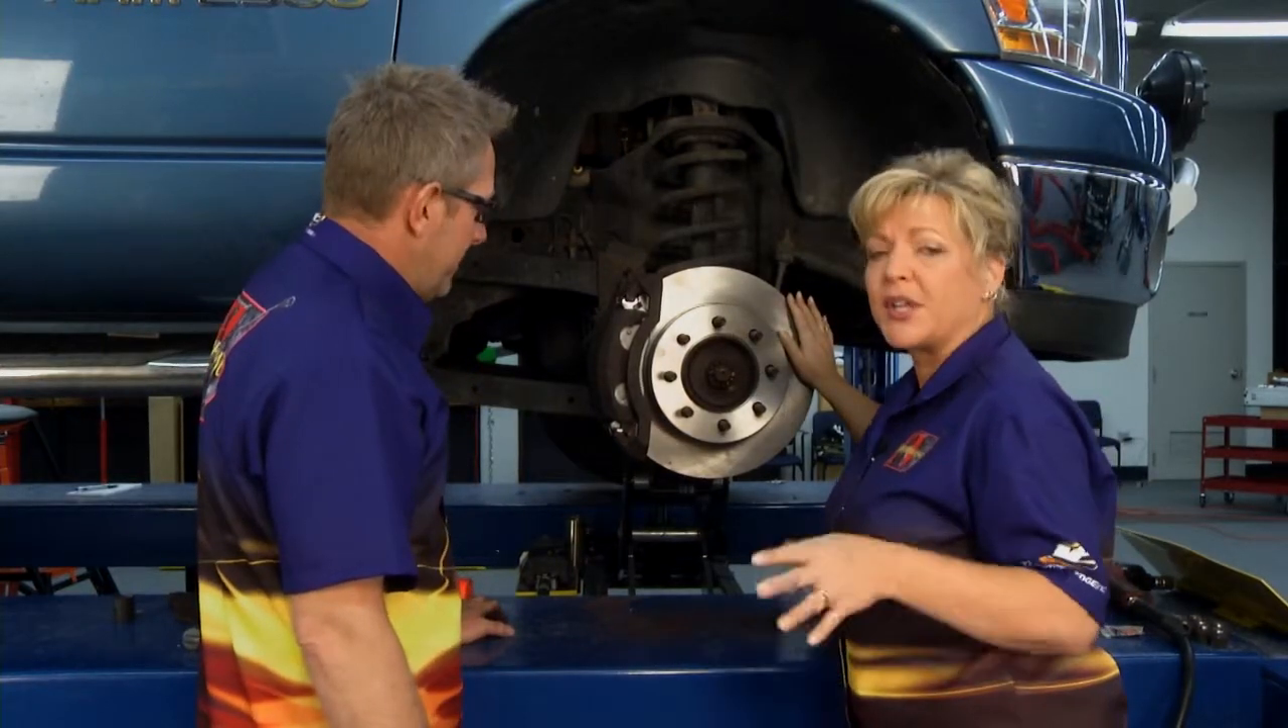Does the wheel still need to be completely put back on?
Yes.